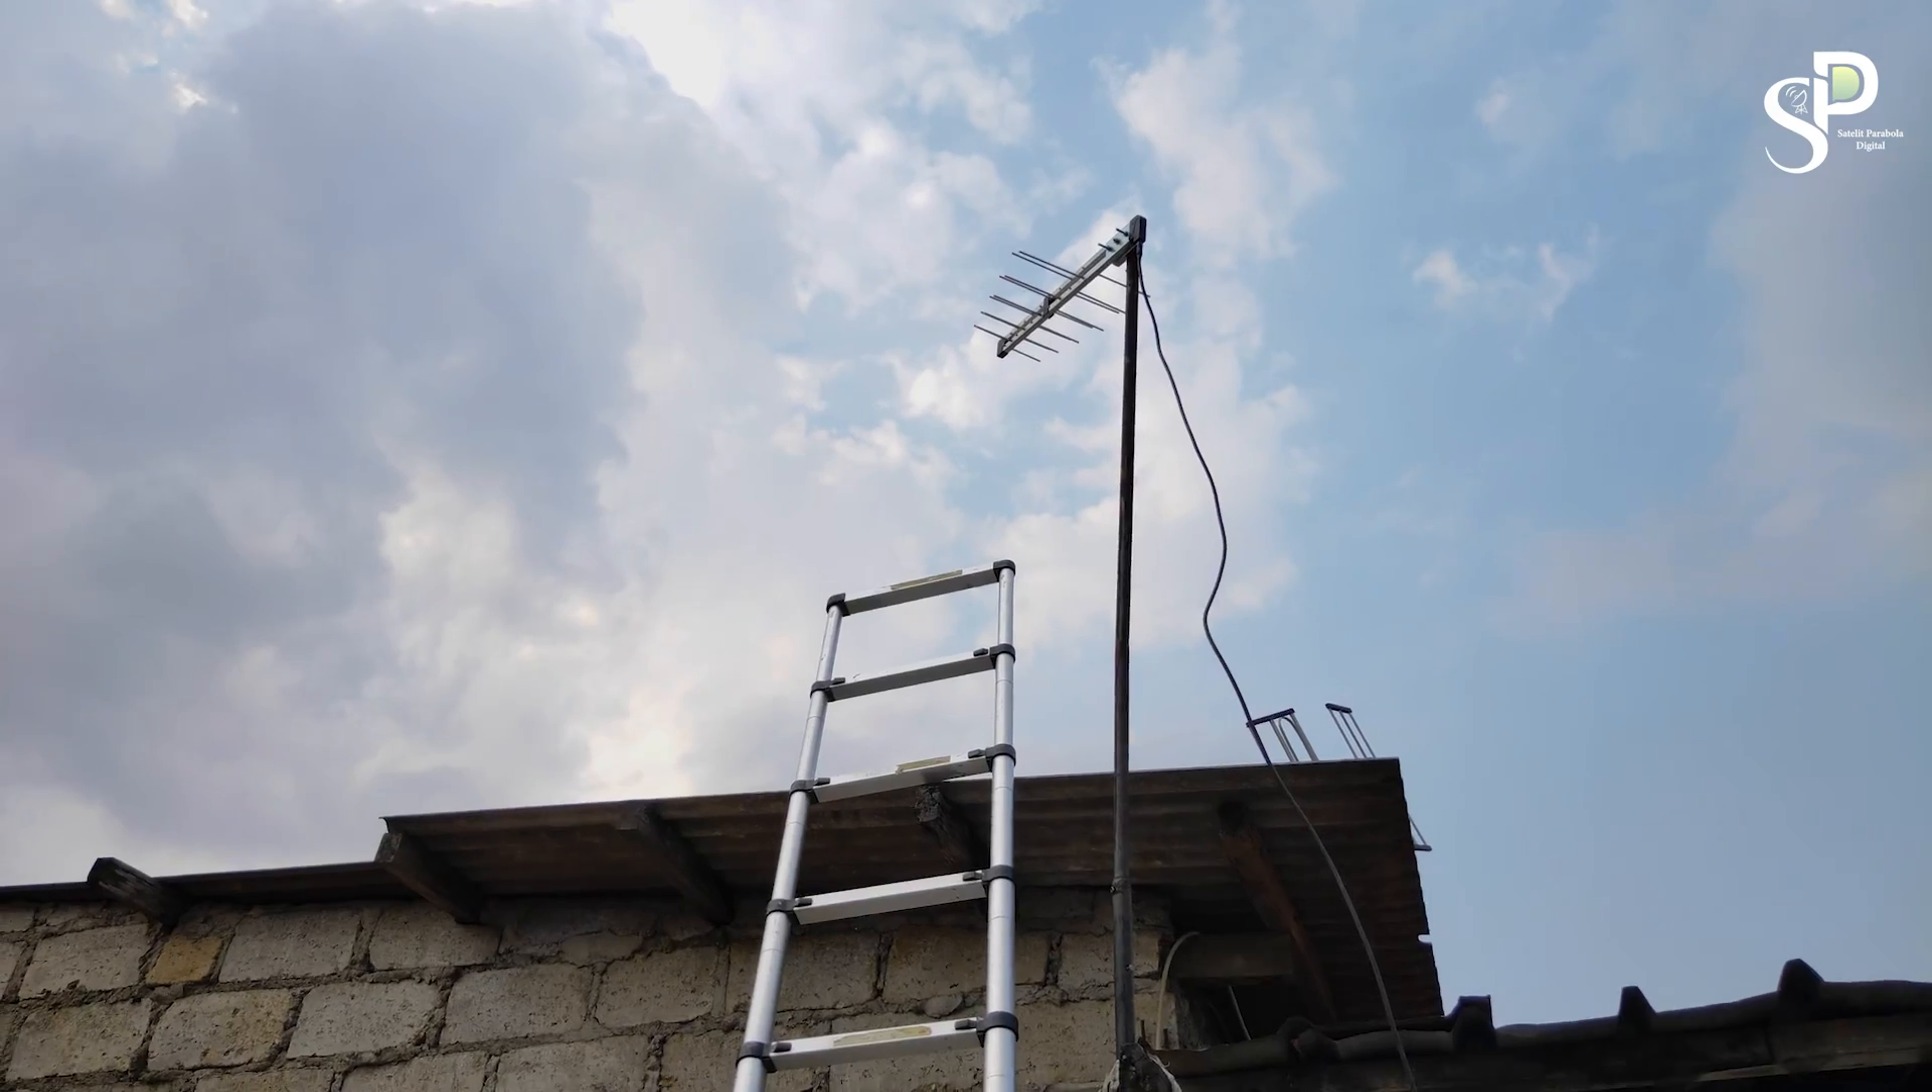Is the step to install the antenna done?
Yes.